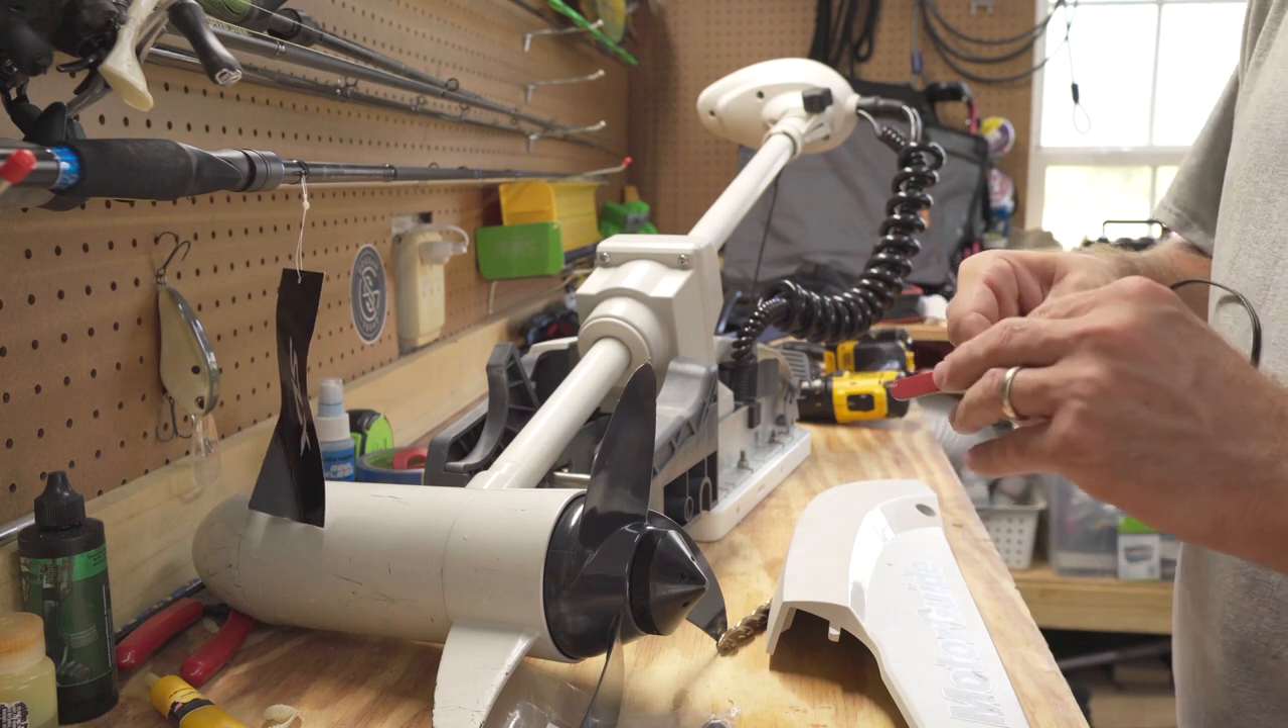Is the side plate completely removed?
Yes.